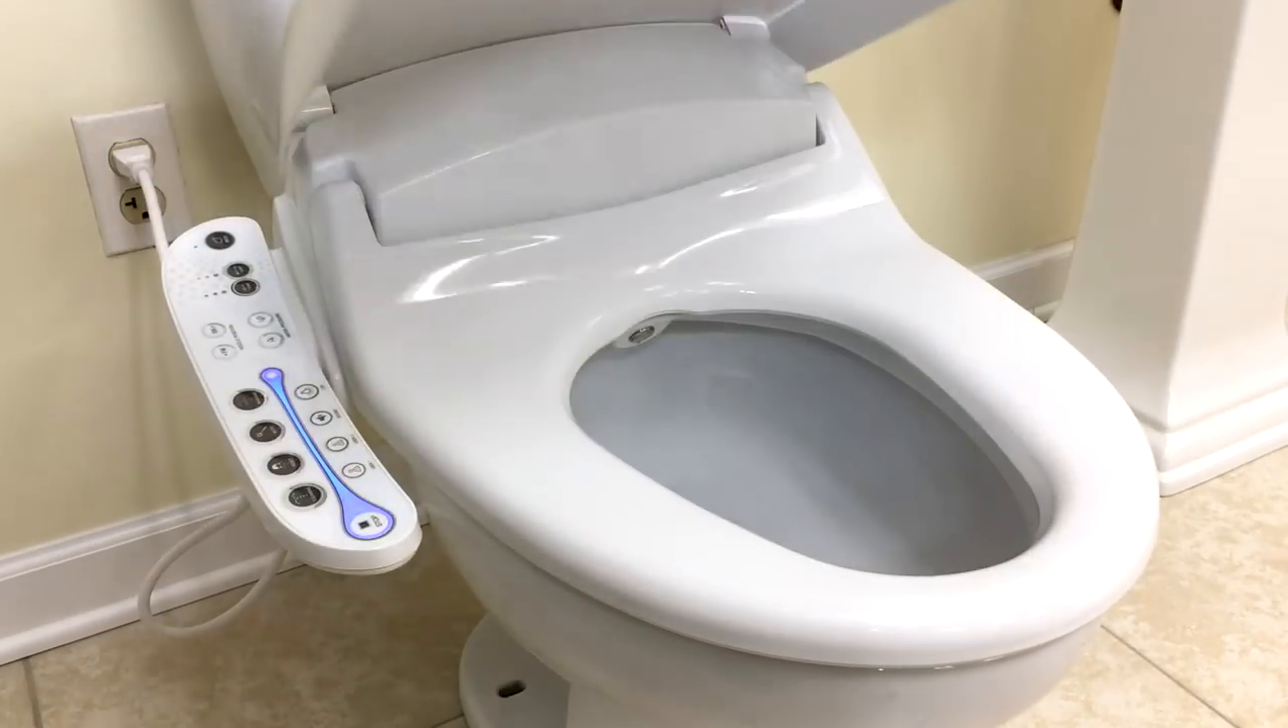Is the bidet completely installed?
Yes.